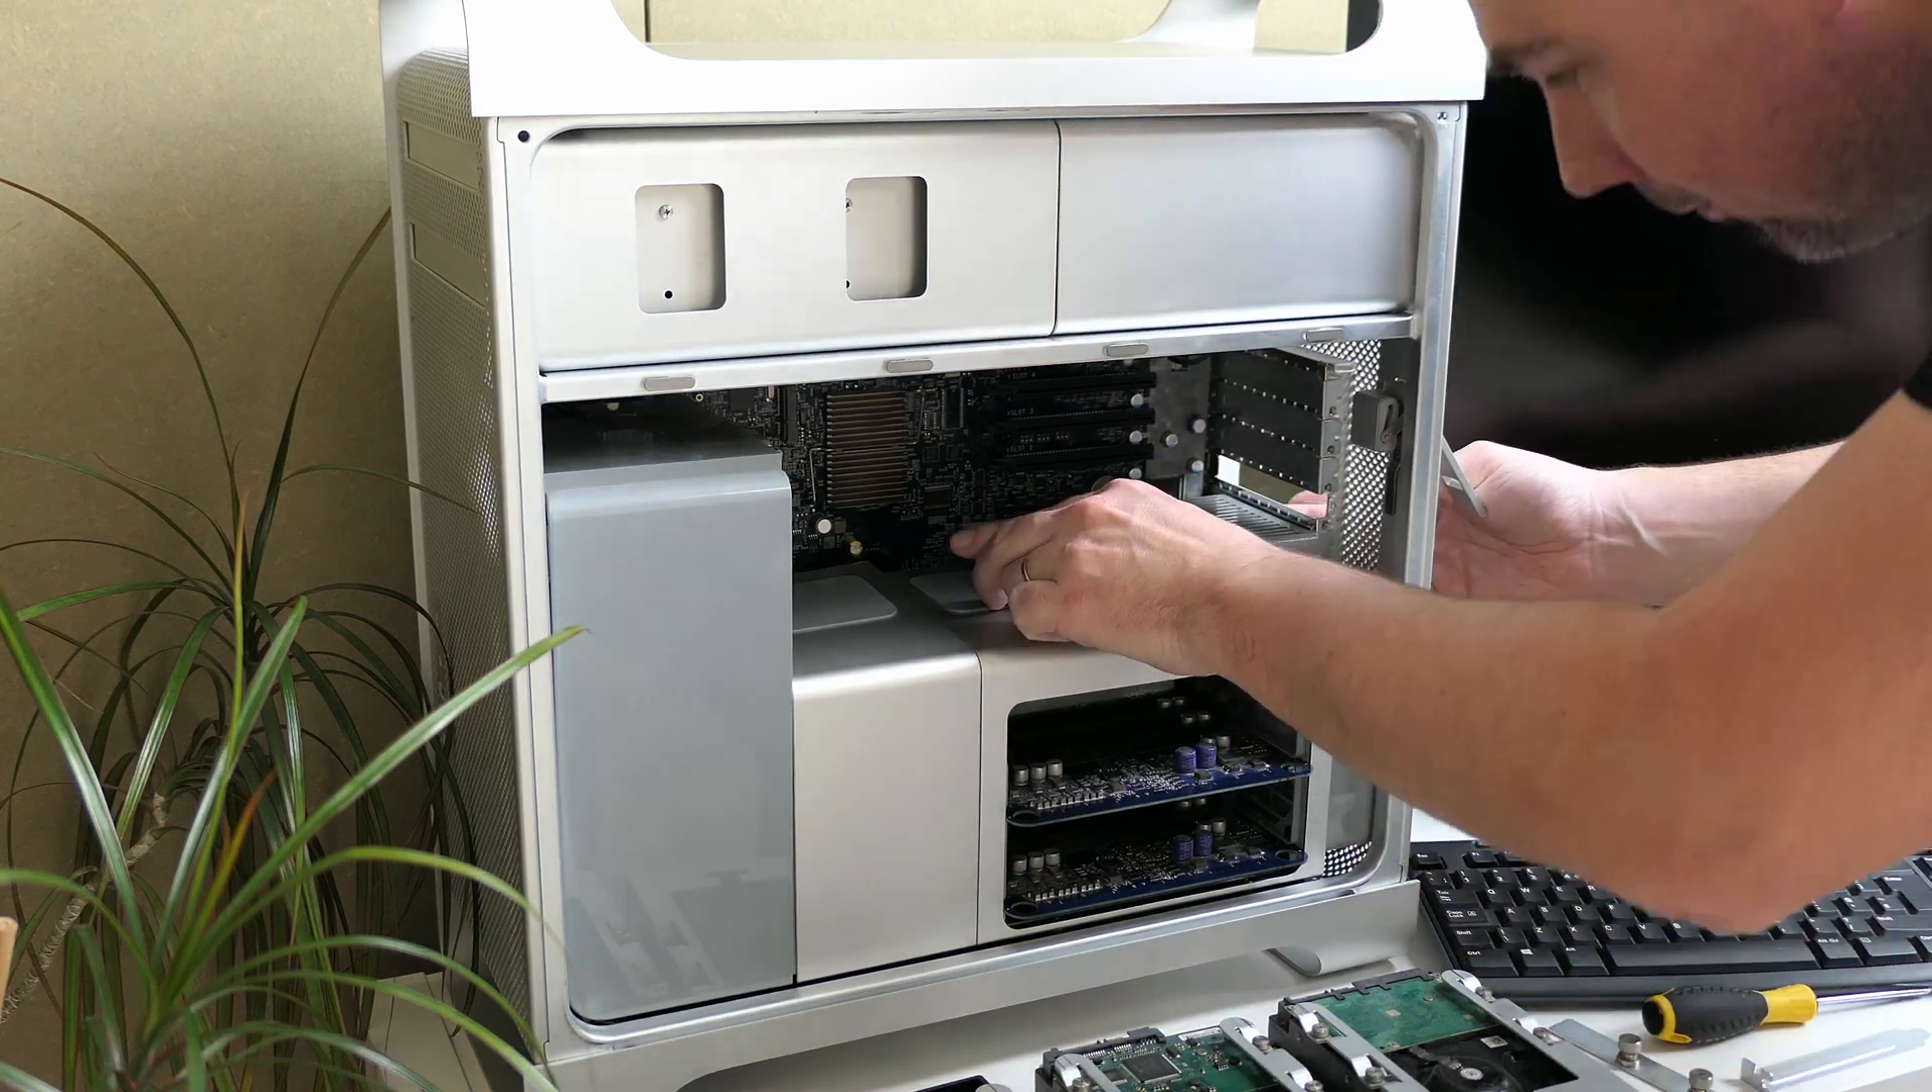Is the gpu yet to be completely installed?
Yes.